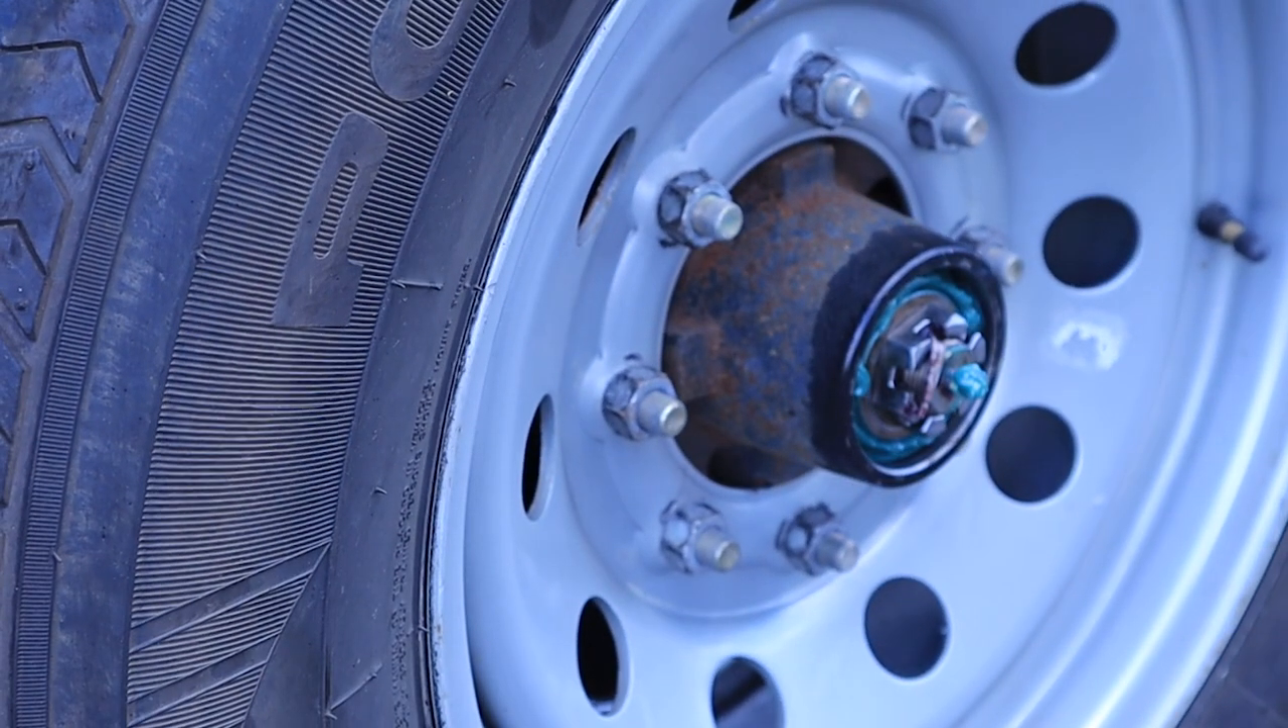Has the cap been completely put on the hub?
No.